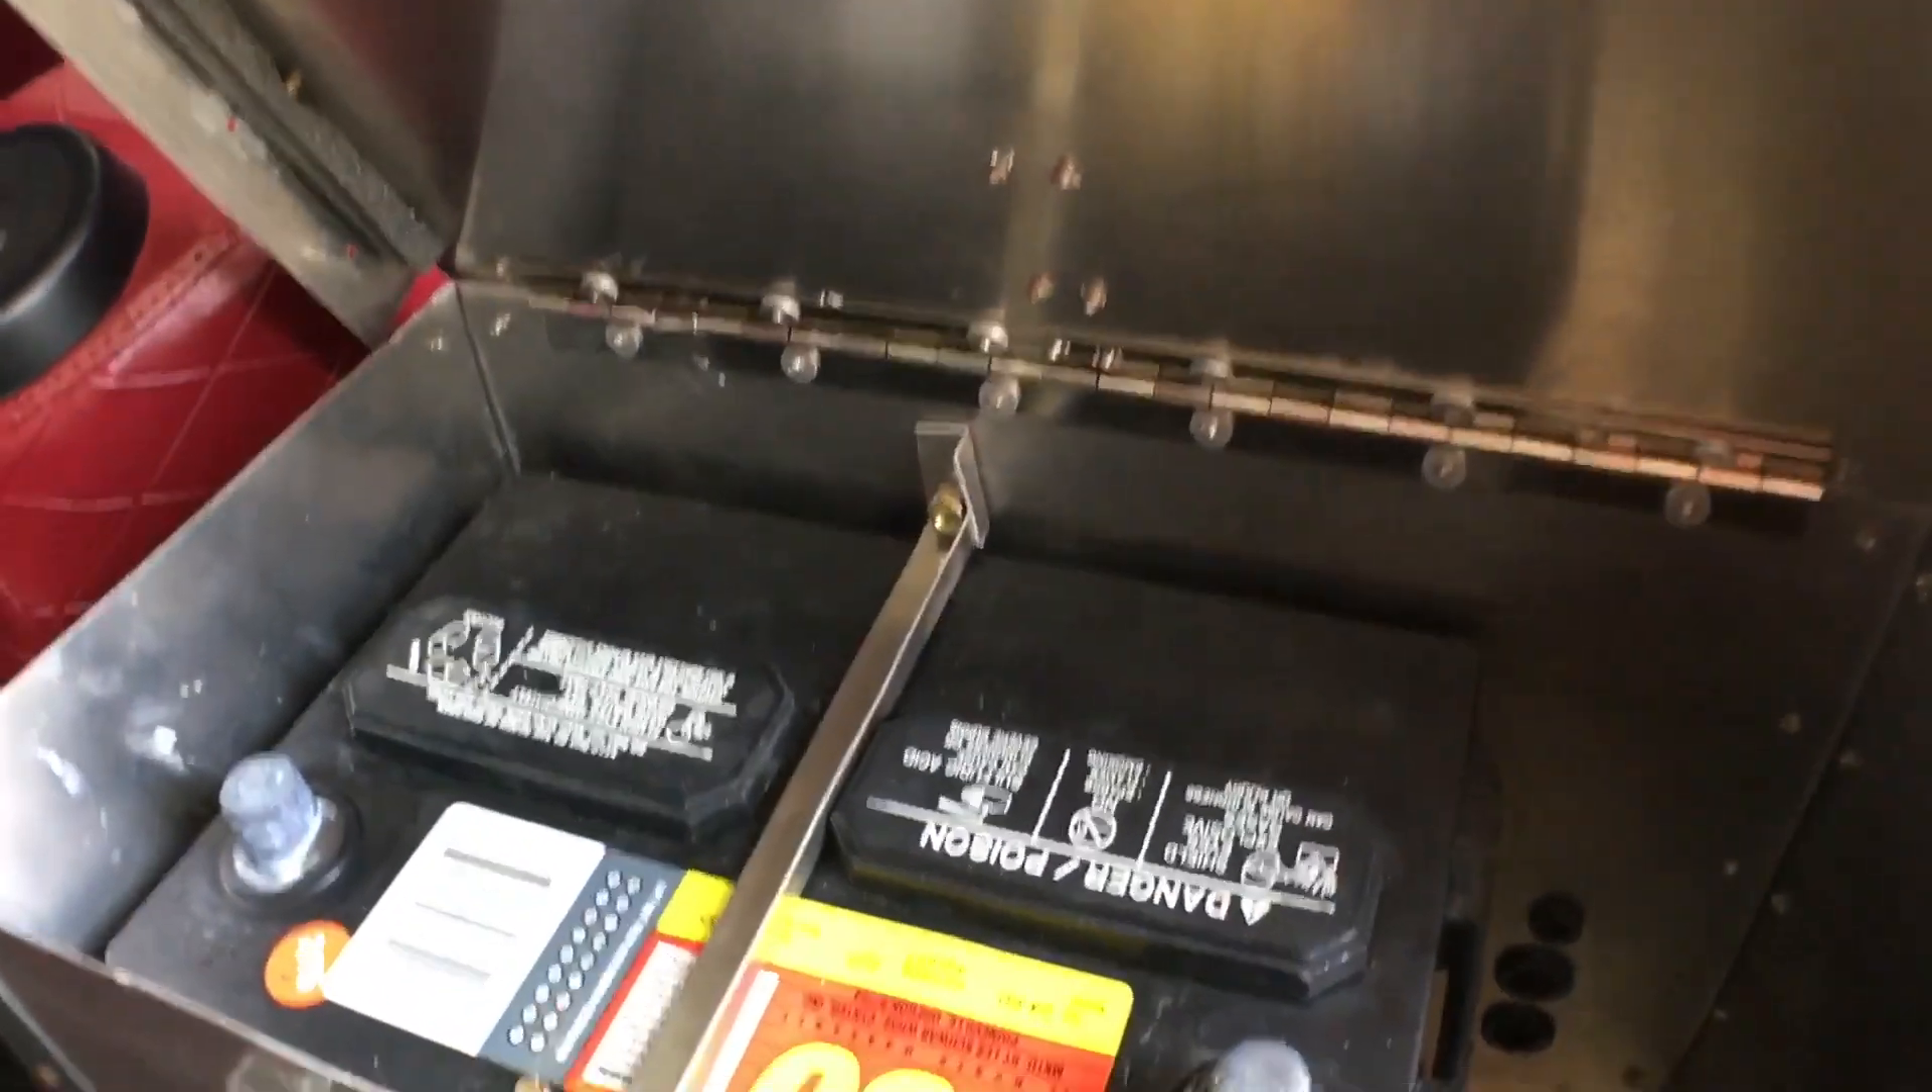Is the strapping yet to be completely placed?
No.